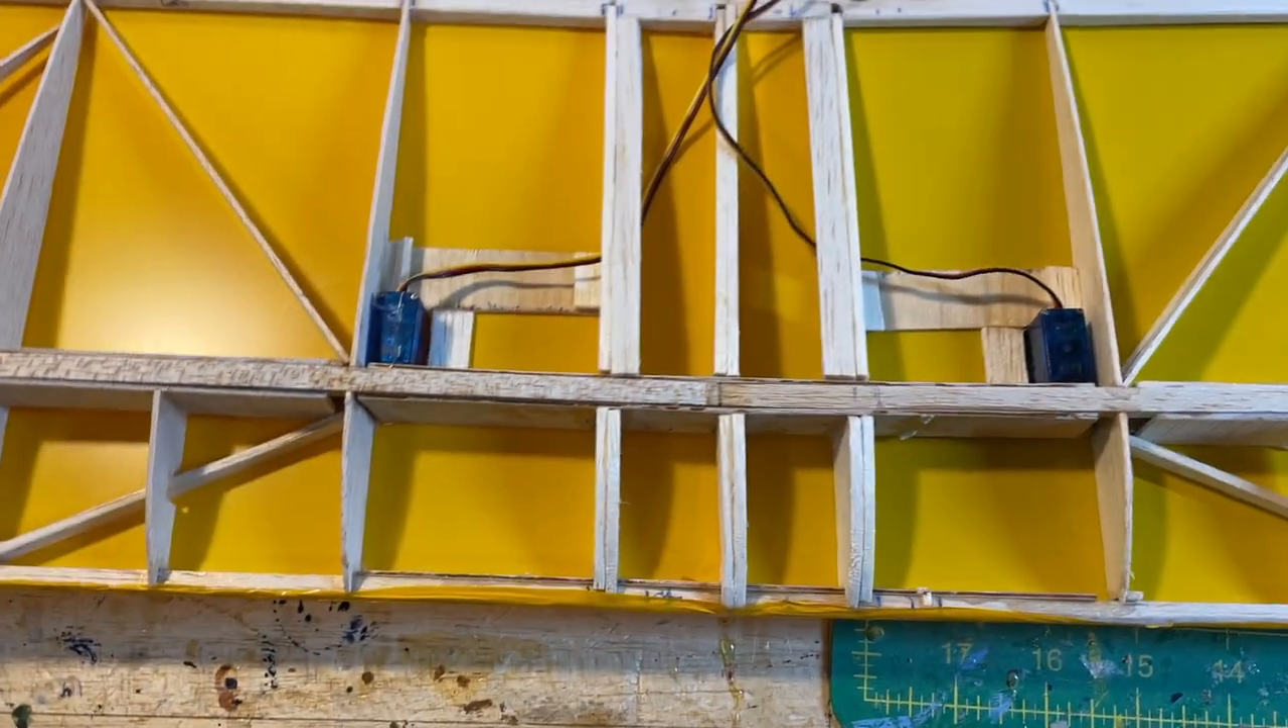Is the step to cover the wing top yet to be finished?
Yes.